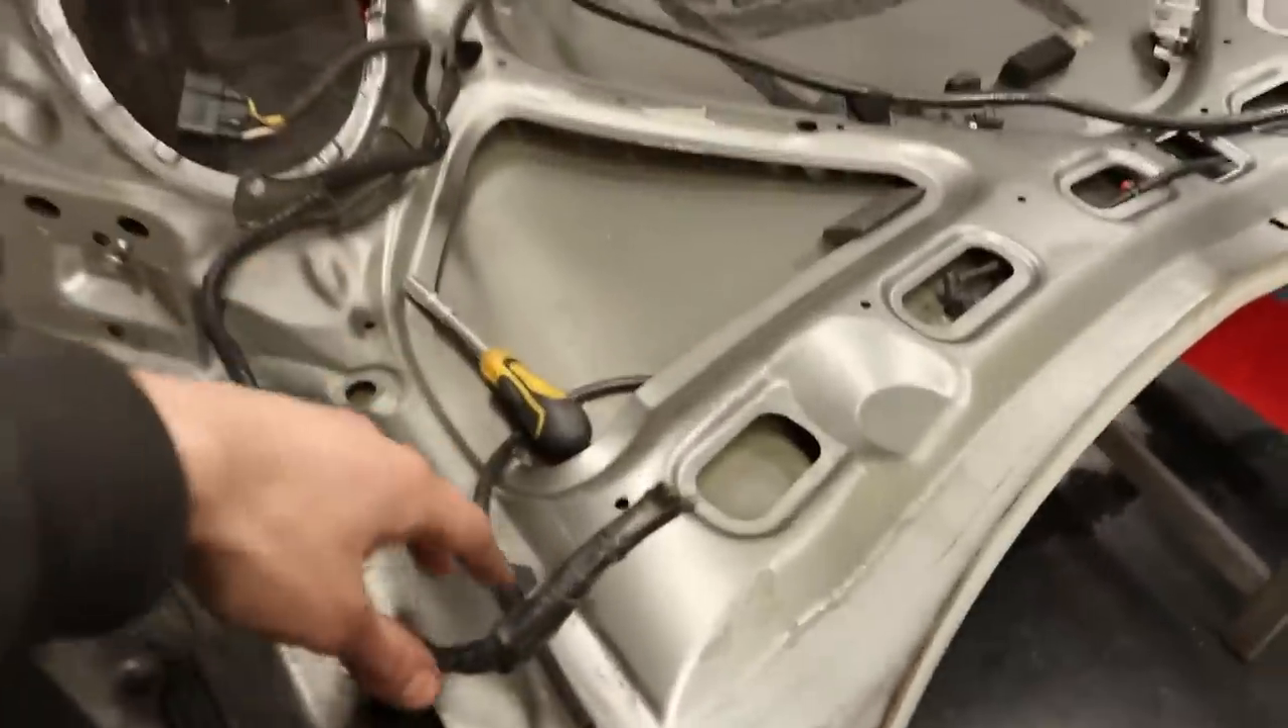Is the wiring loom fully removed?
No.